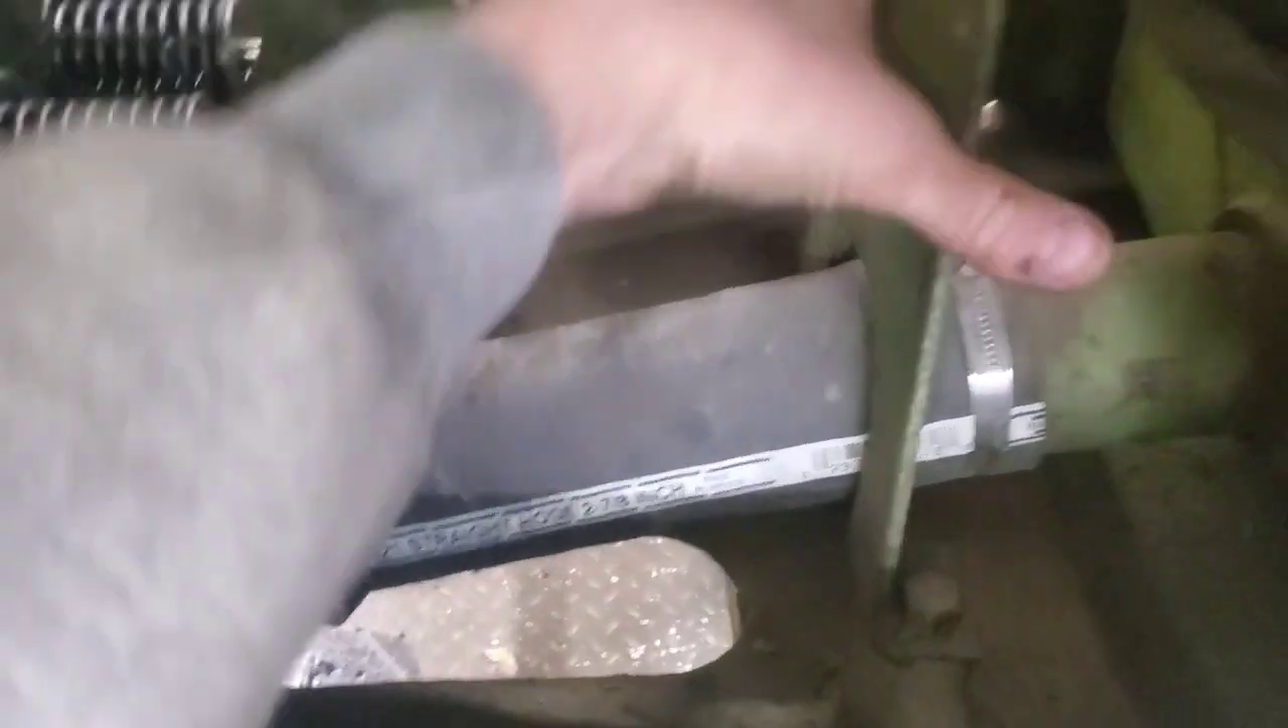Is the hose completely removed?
No.